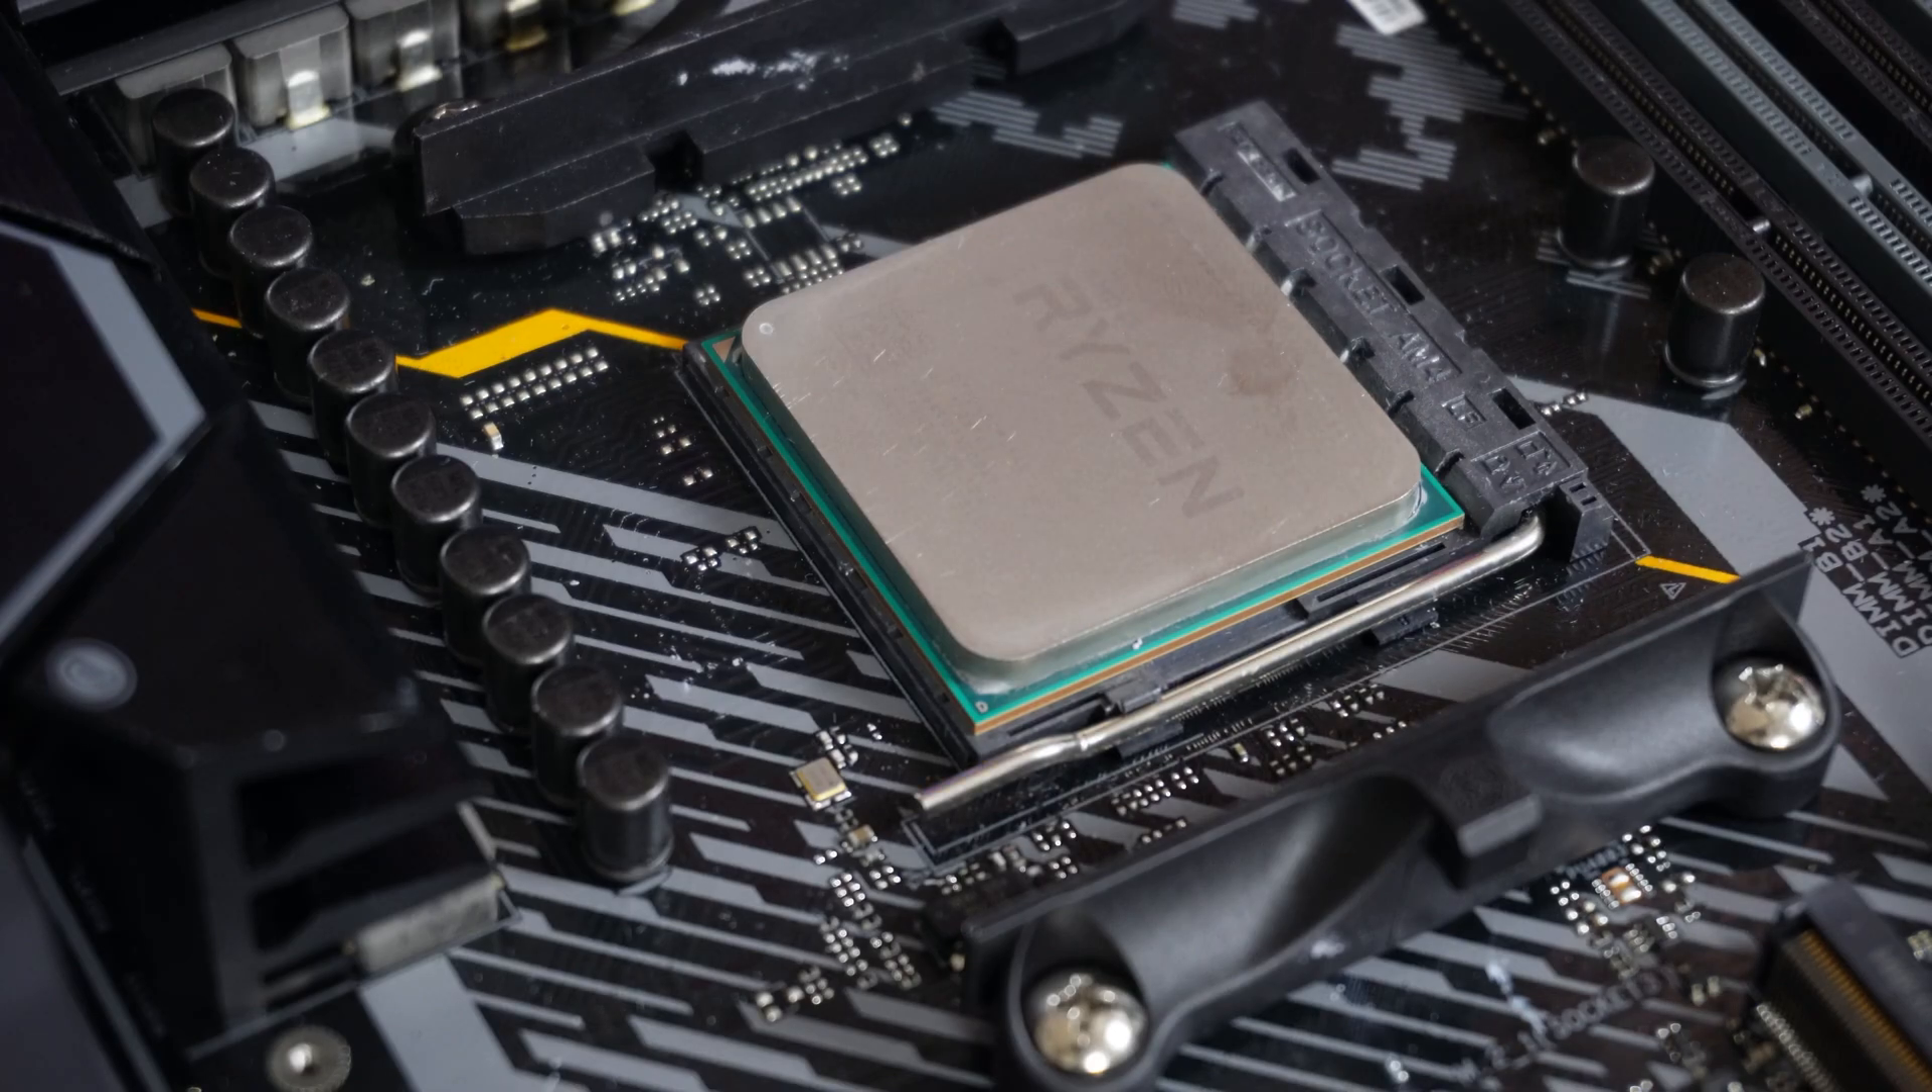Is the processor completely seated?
Yes.